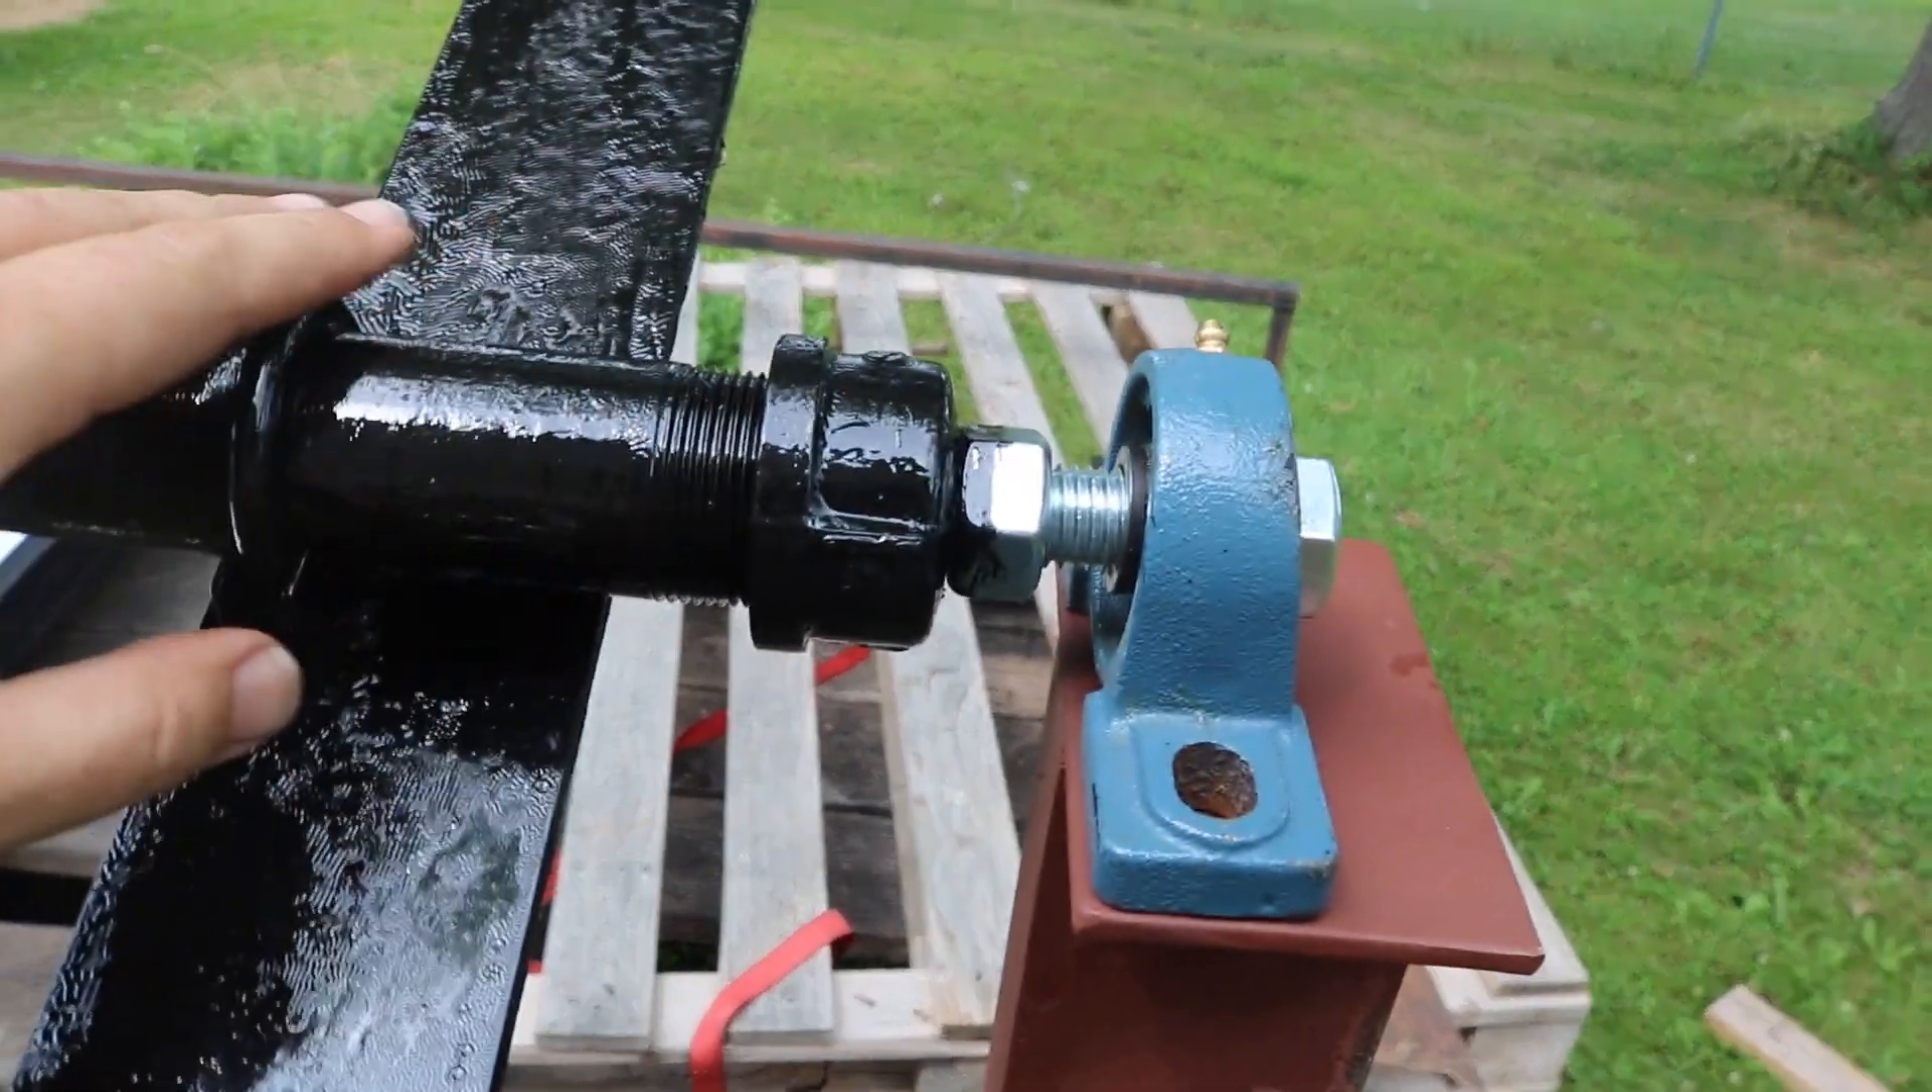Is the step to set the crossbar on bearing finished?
Yes.